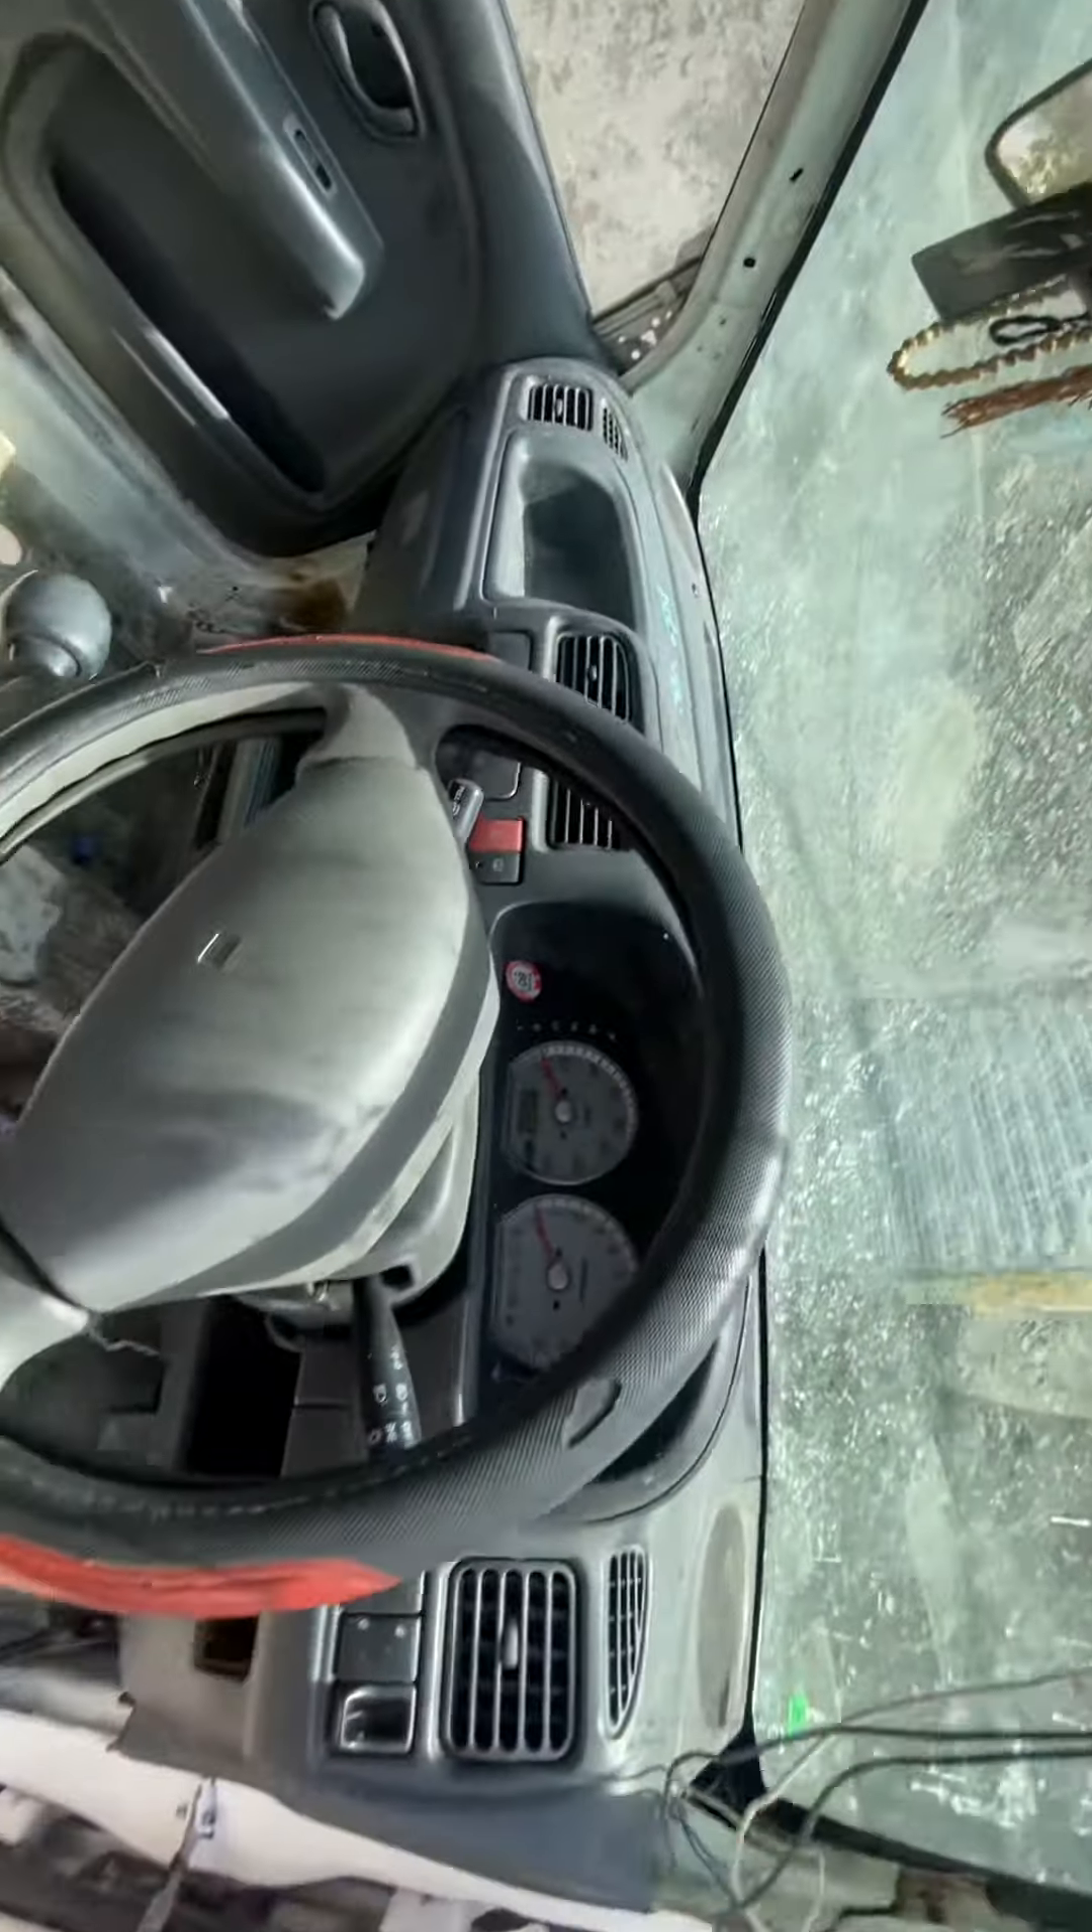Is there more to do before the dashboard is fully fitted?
No.